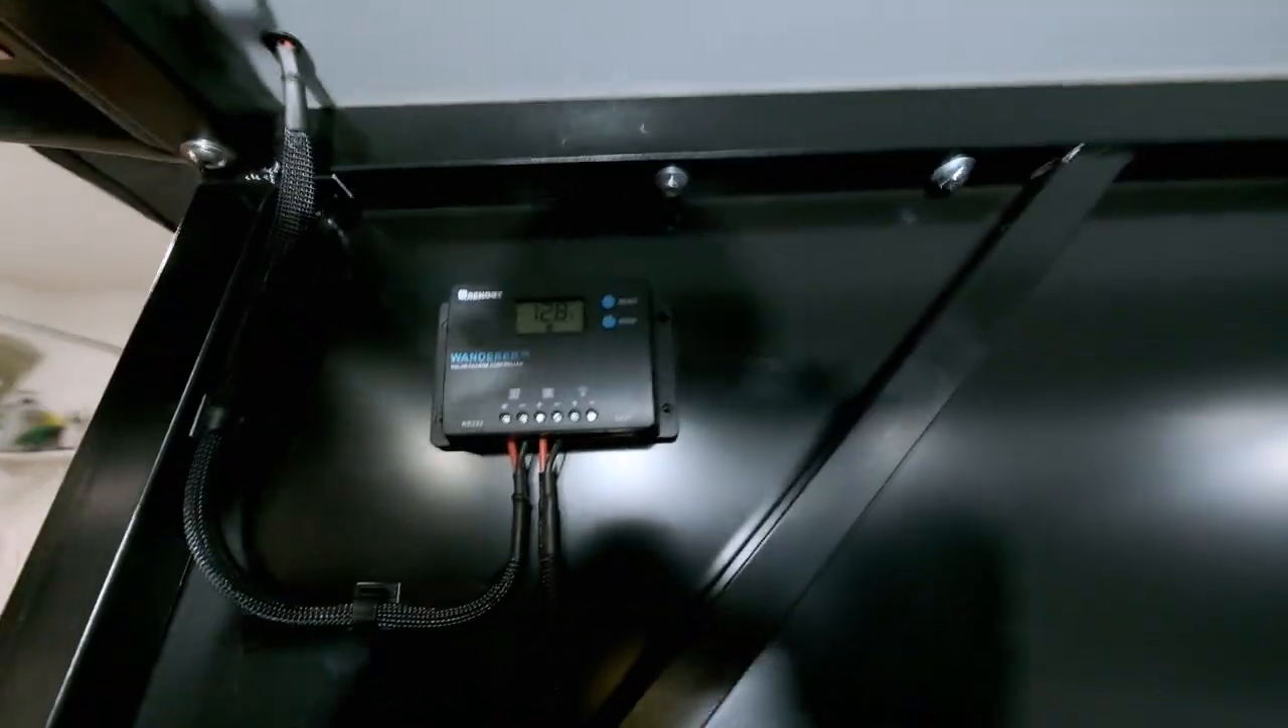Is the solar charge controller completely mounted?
Yes.